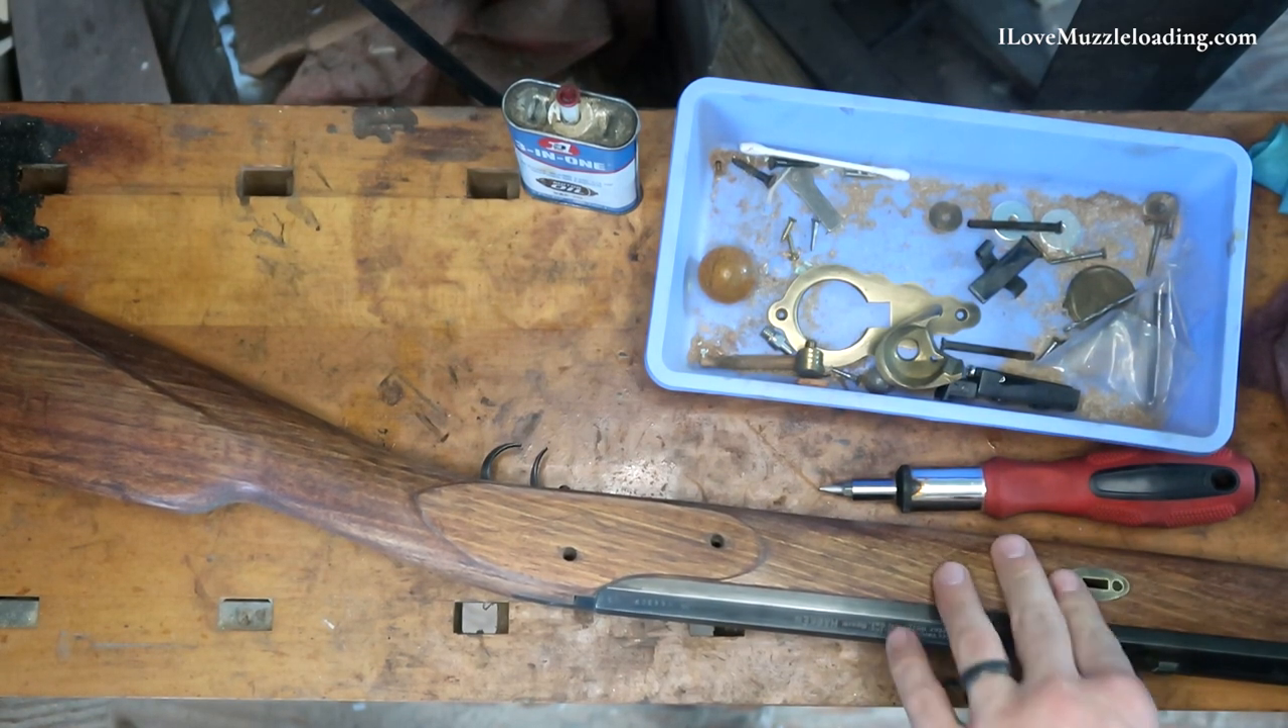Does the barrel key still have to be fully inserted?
Yes.